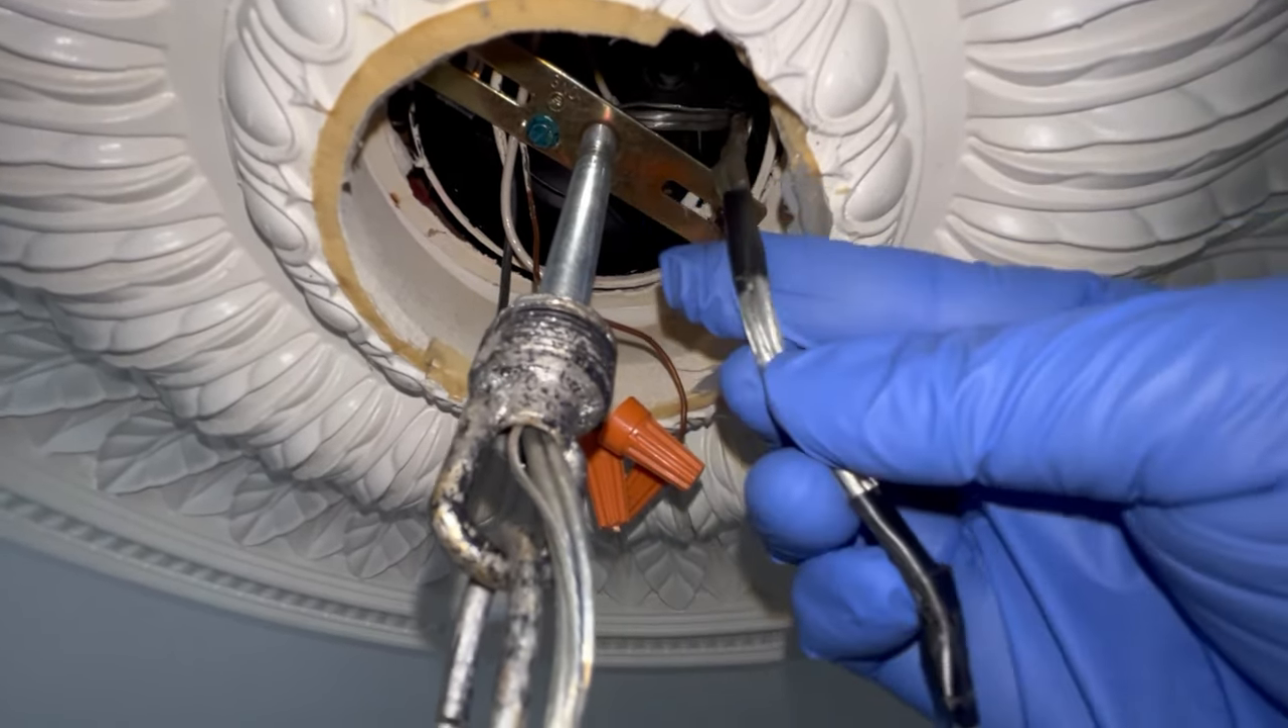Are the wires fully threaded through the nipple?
Yes.